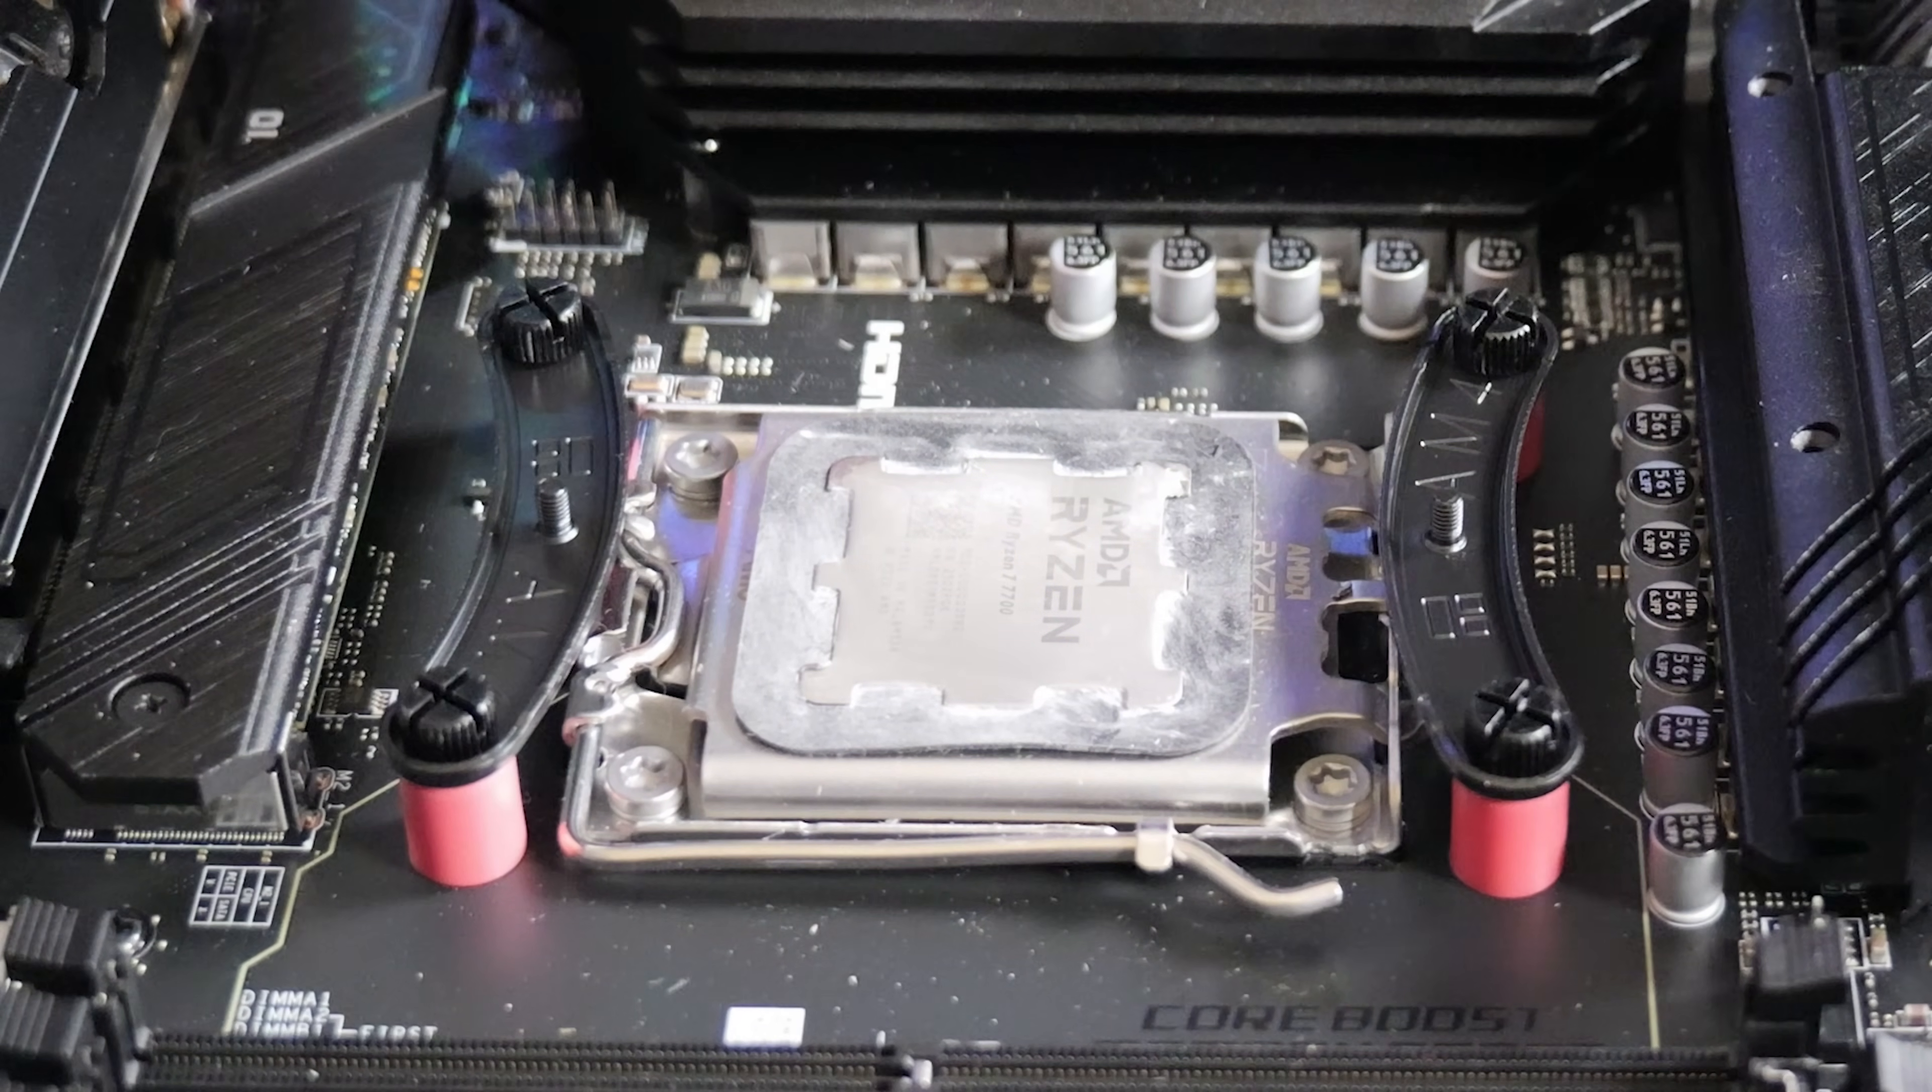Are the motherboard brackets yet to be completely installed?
No.